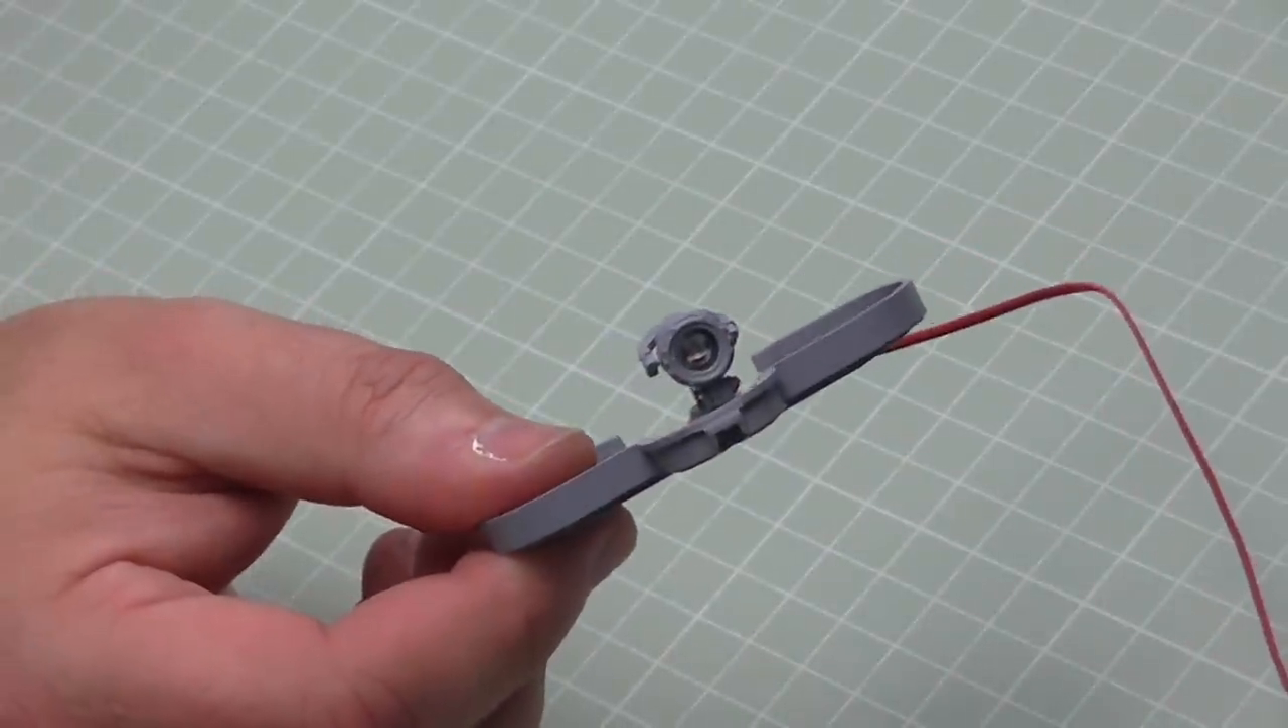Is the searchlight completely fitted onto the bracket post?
Yes.